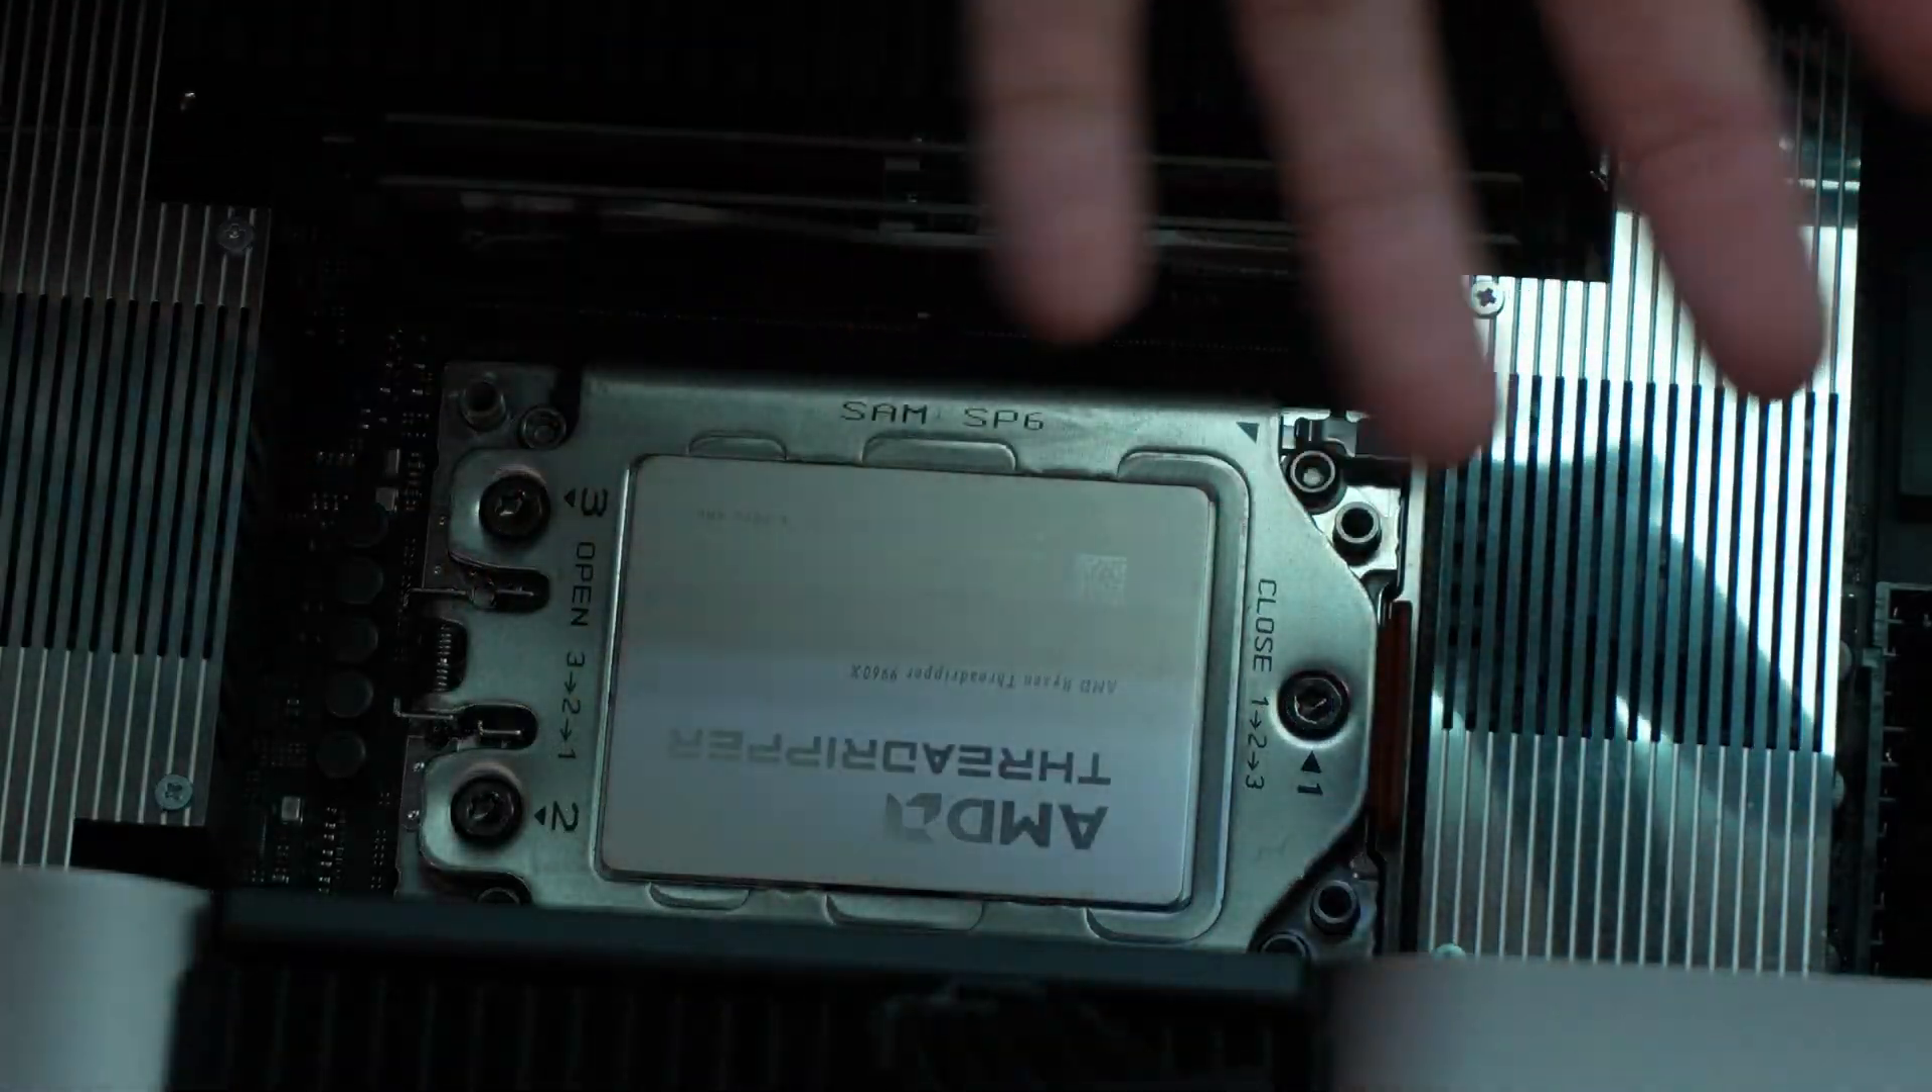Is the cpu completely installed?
Yes.